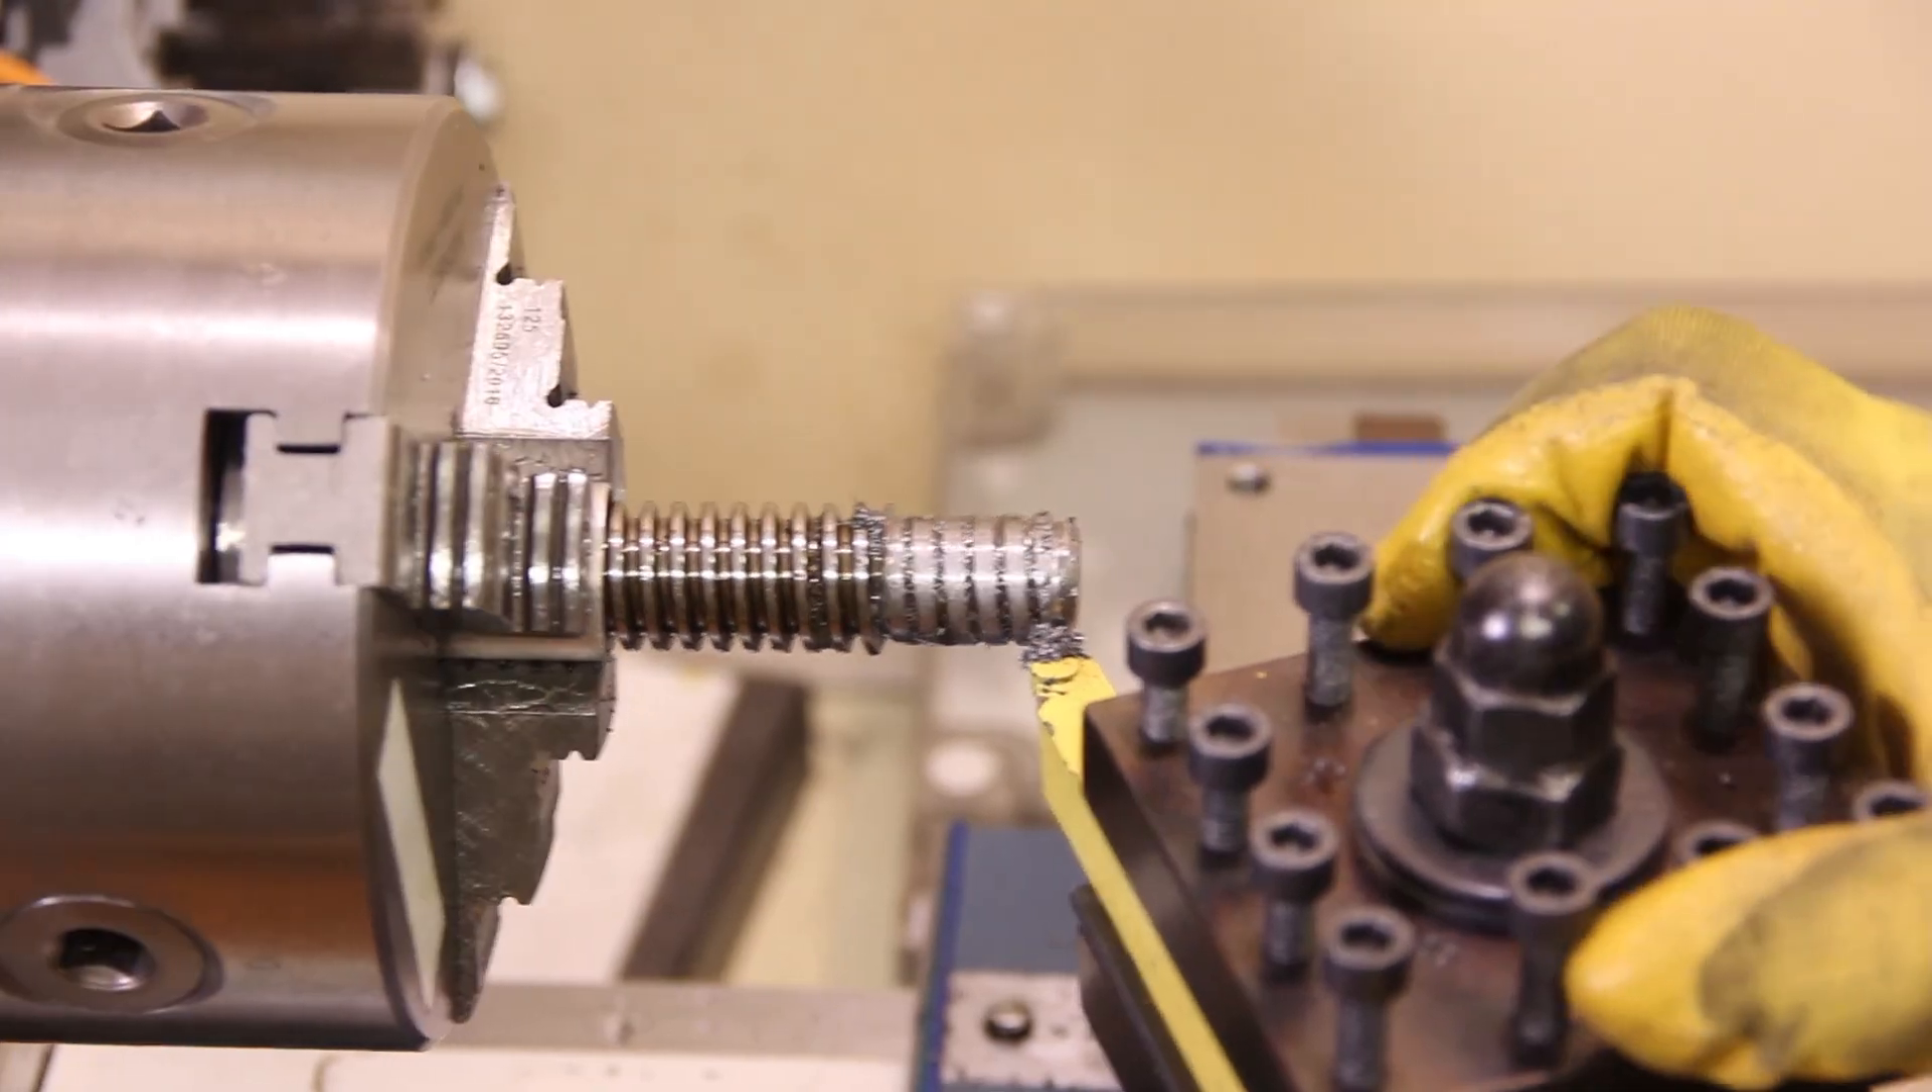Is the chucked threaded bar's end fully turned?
No.